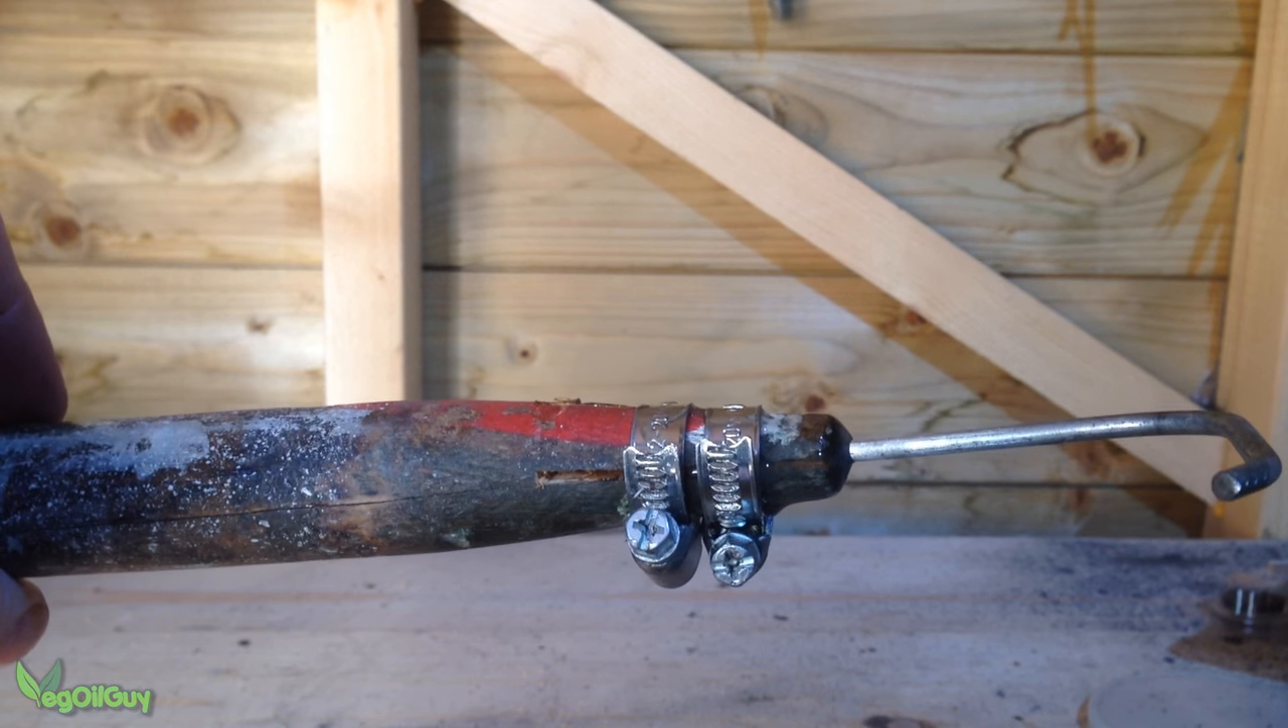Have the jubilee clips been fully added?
Yes.